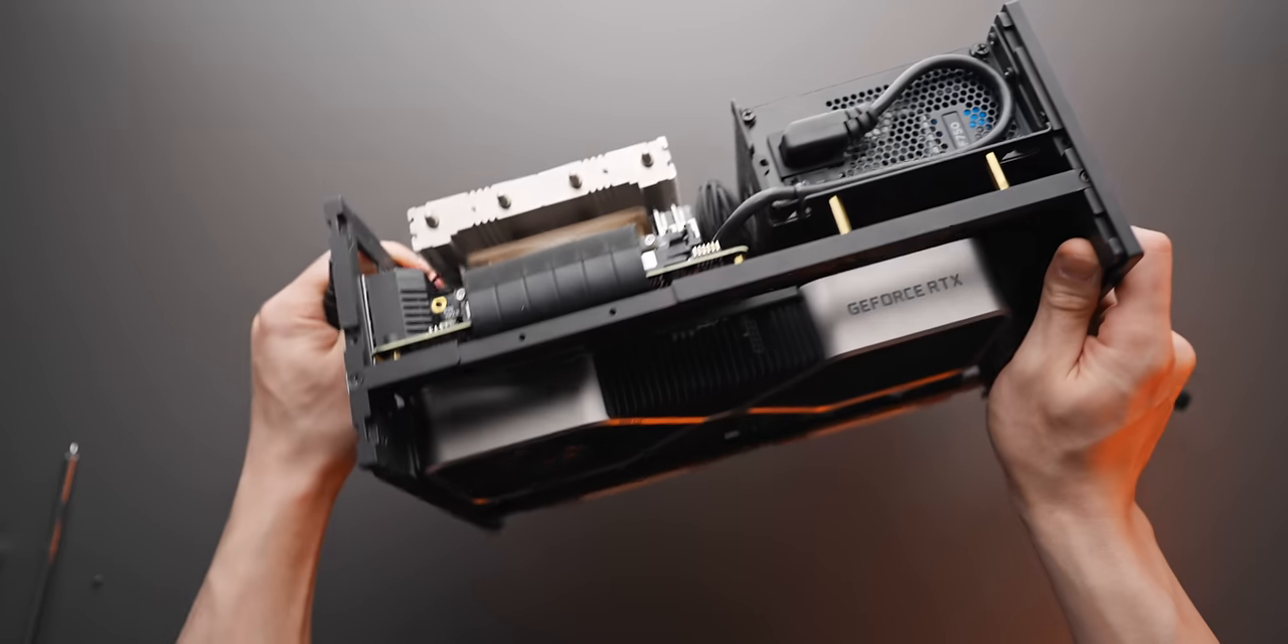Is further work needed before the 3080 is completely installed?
No.